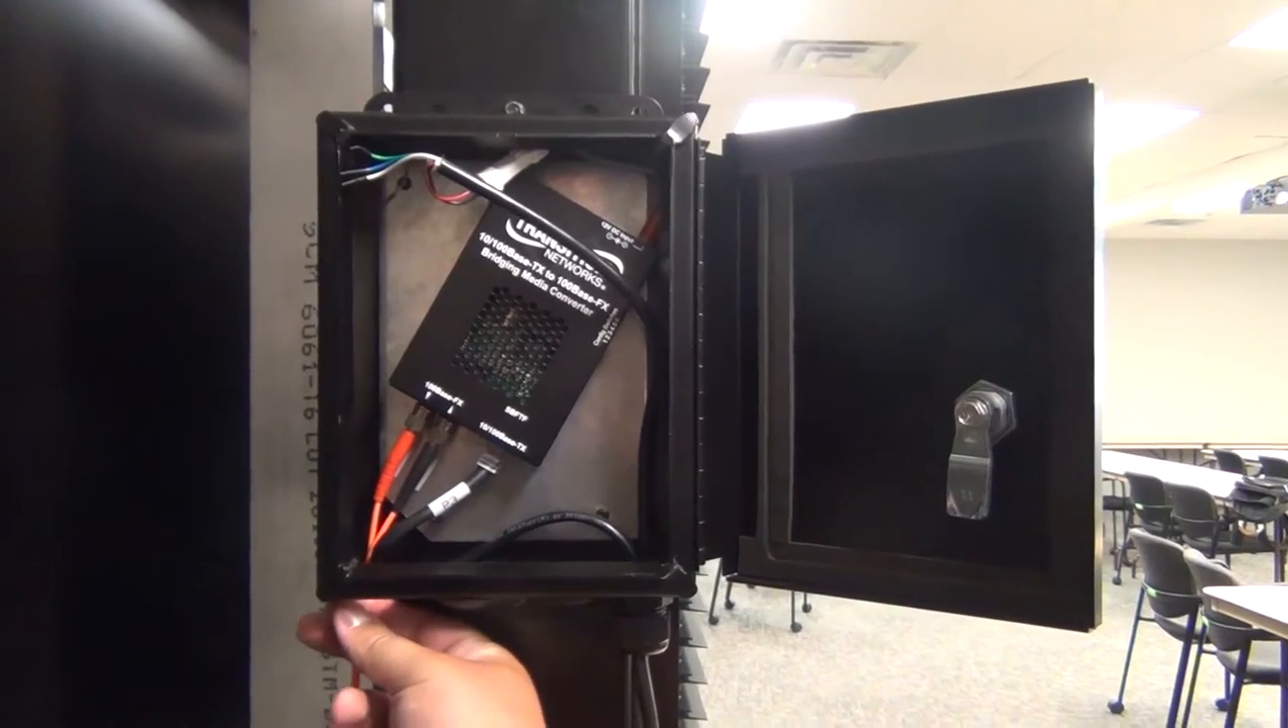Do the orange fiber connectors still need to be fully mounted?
No.